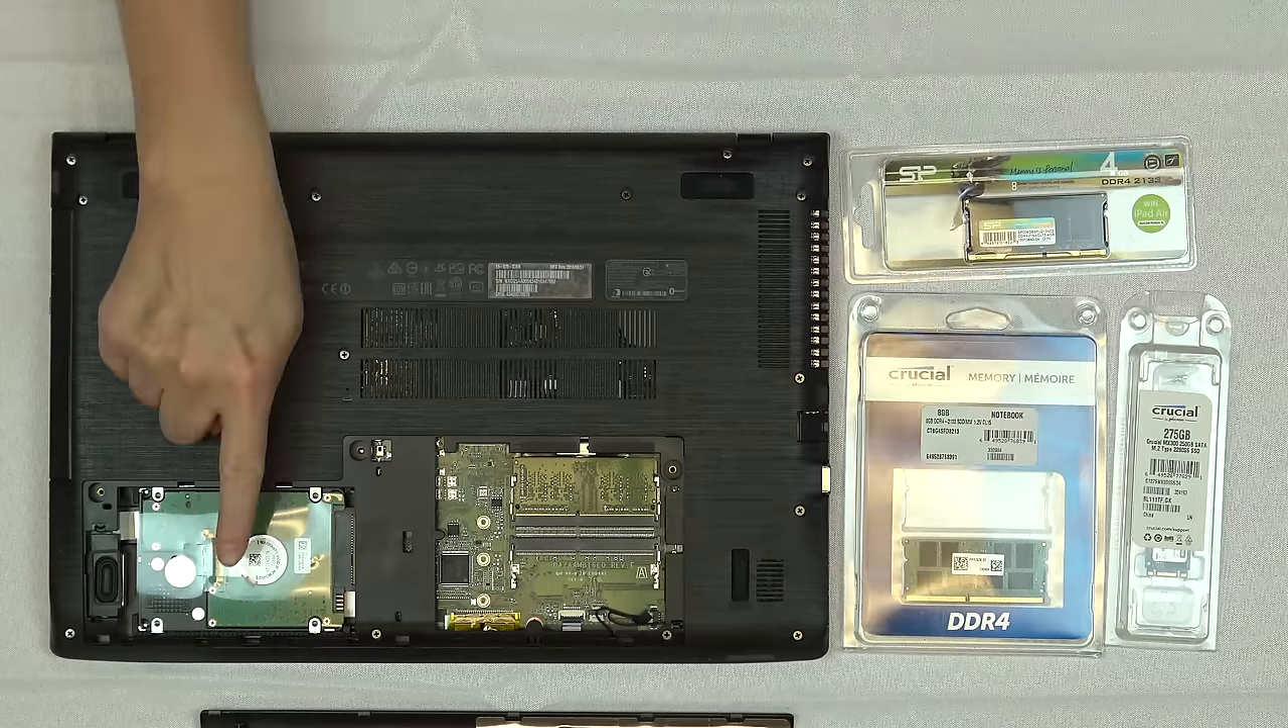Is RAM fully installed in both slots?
No.